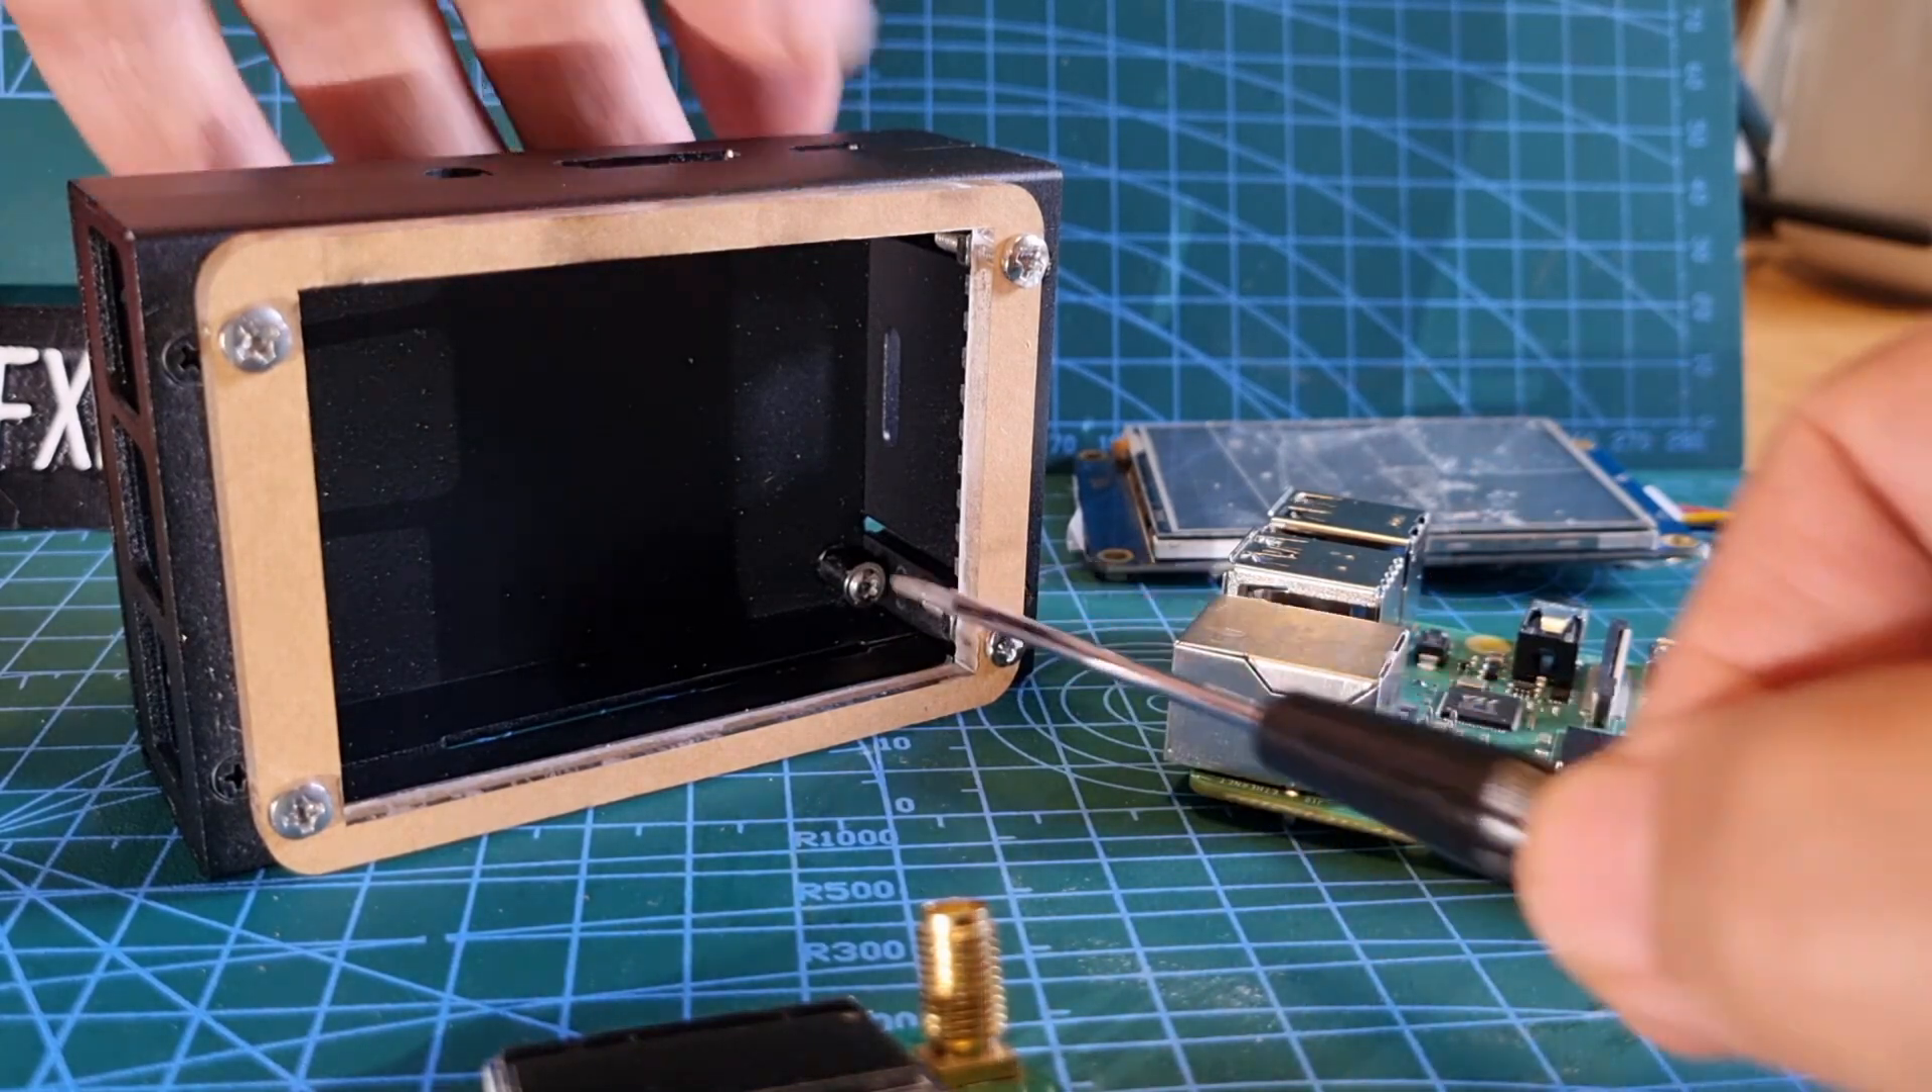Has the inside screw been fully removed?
No.